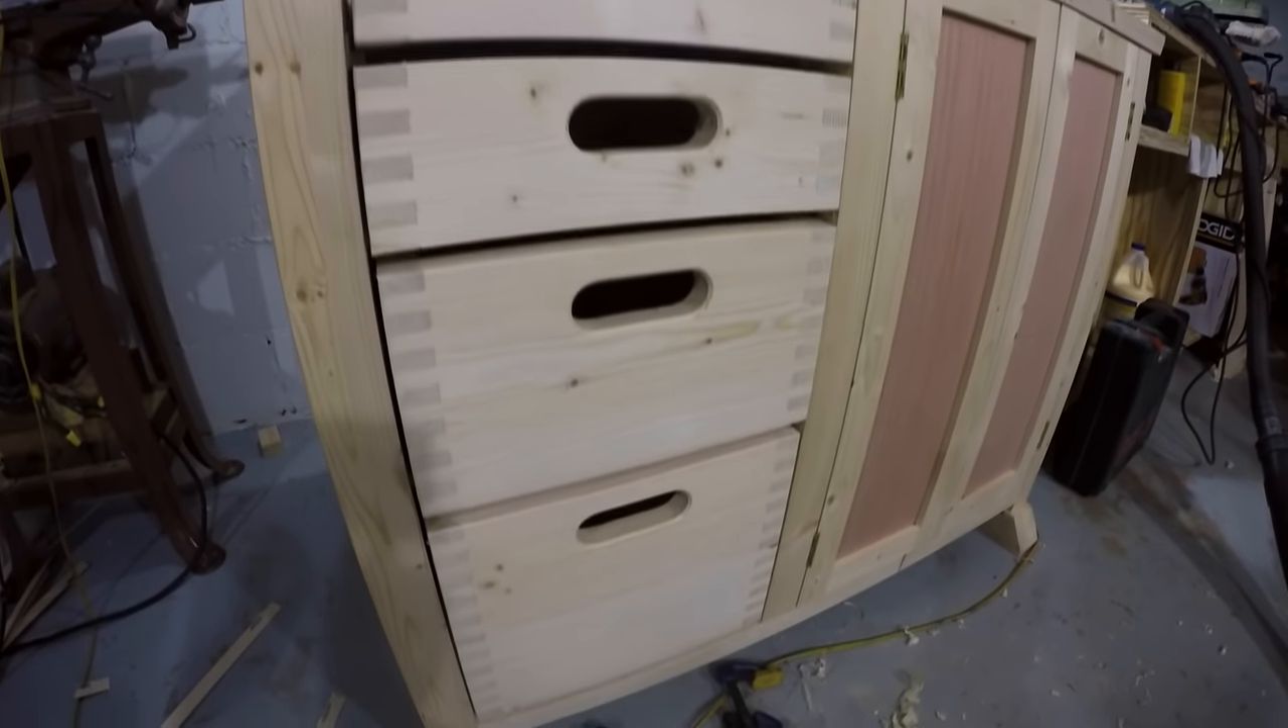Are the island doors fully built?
Yes.